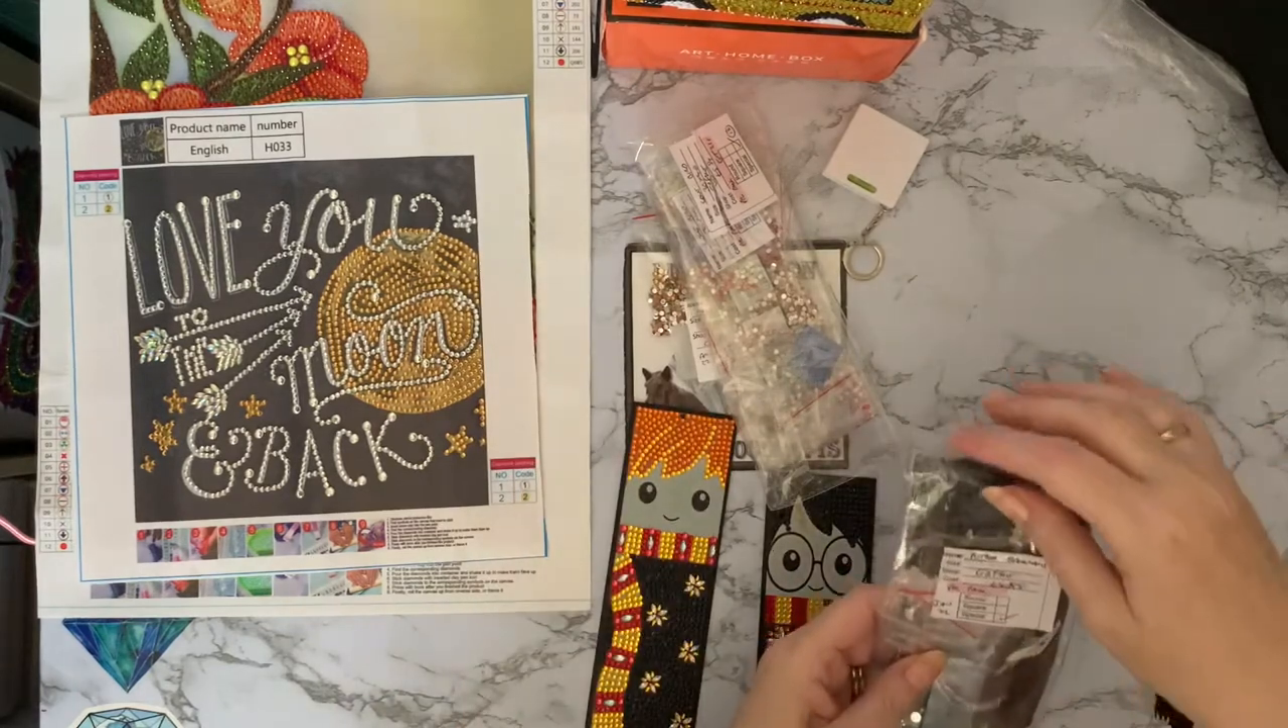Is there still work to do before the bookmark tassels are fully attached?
Yes.